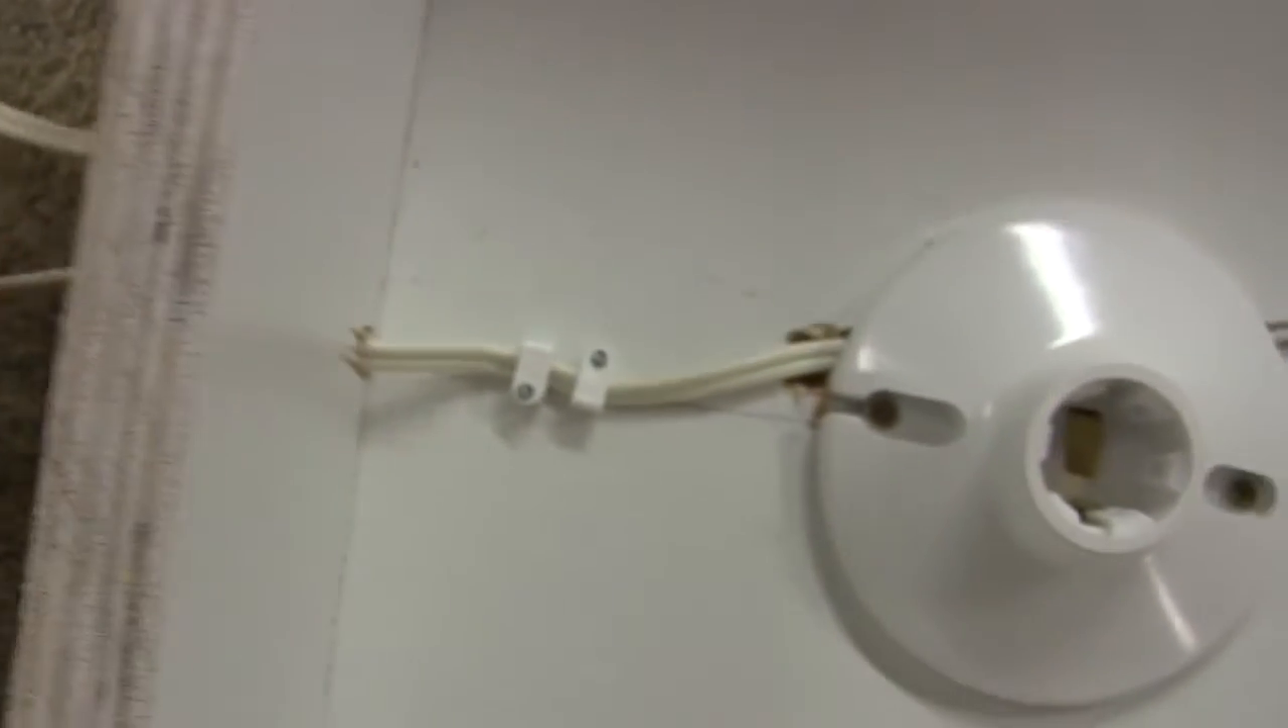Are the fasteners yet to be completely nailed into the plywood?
No.